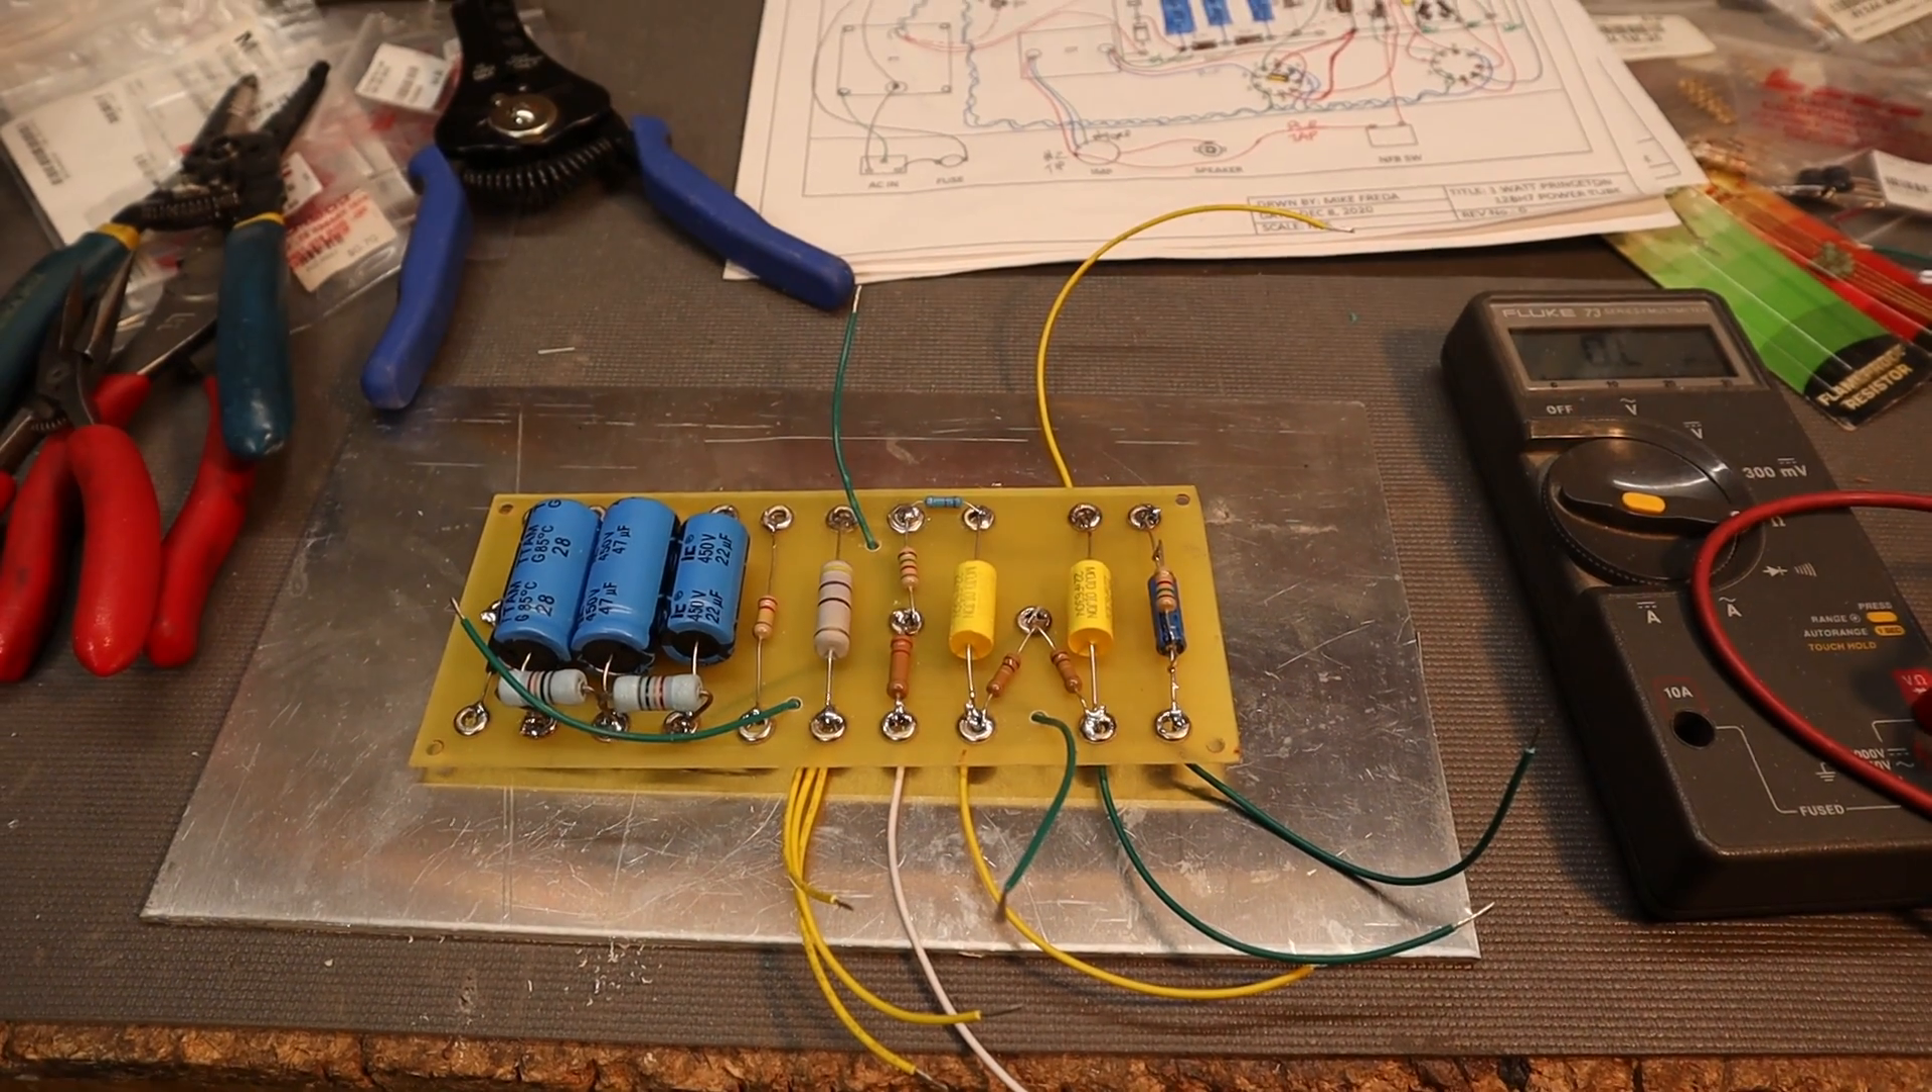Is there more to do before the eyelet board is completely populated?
No.